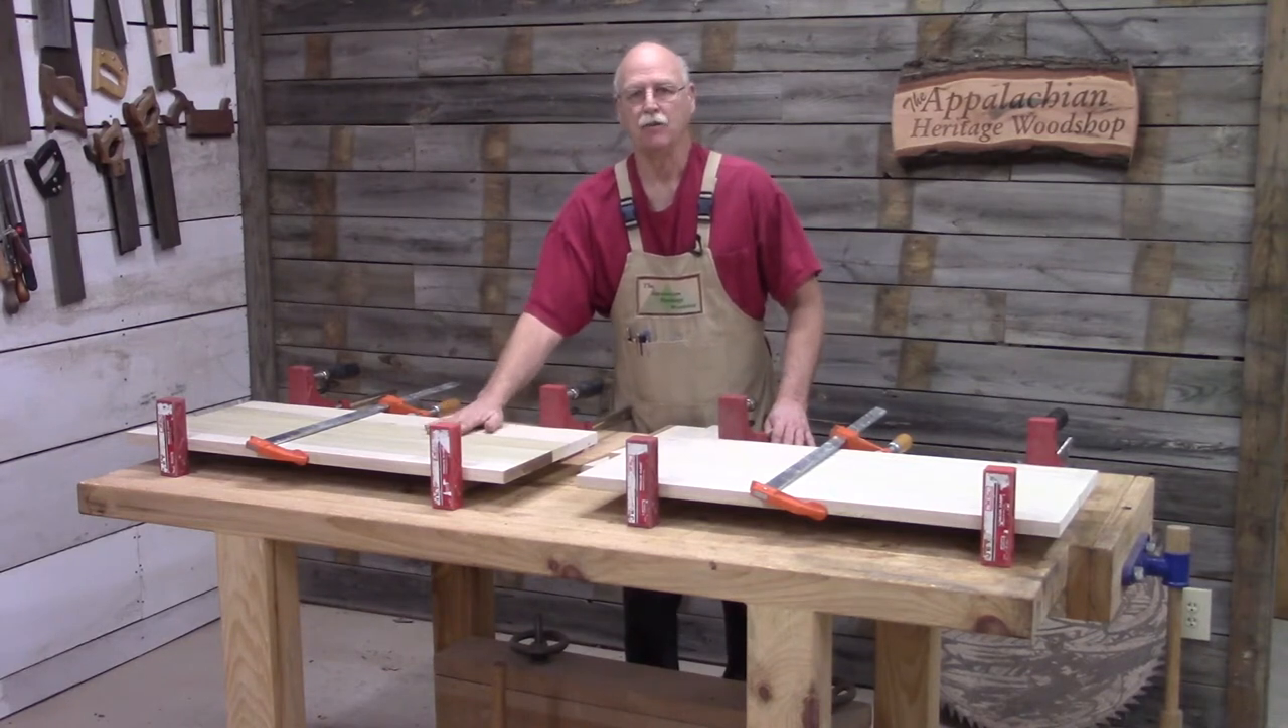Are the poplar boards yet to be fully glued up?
No.